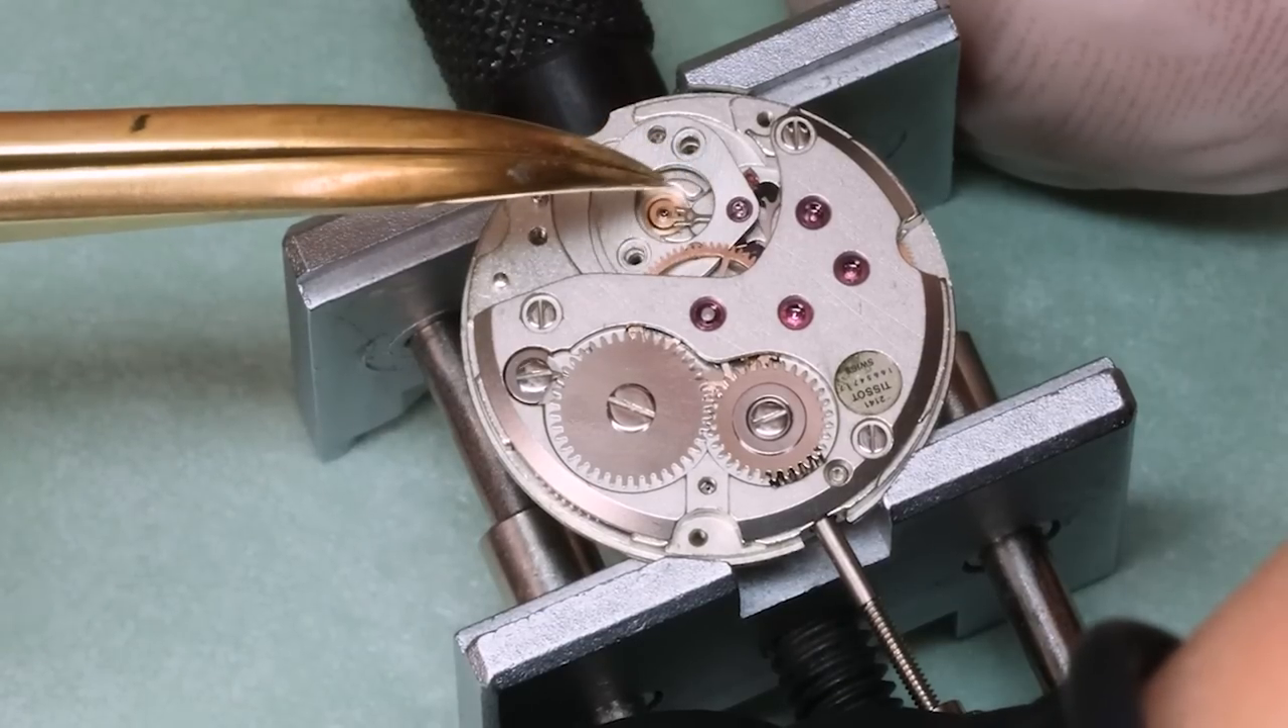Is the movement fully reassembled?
No.